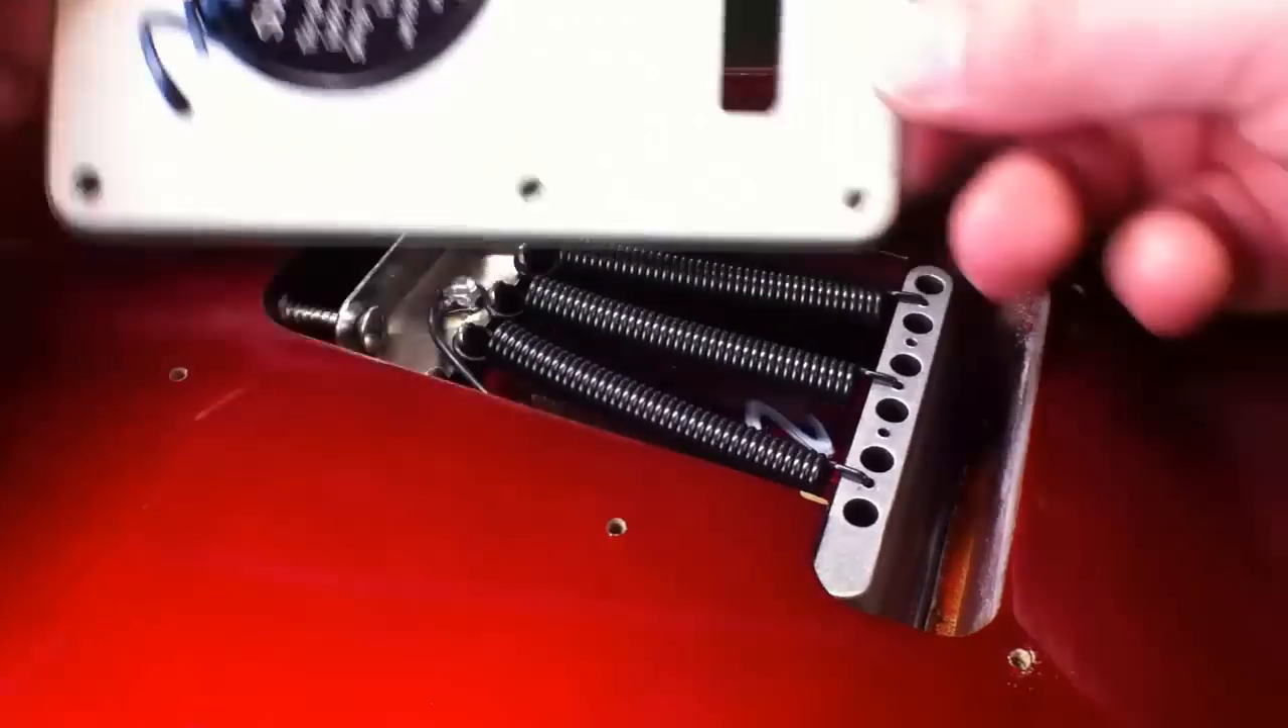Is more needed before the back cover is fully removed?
No.